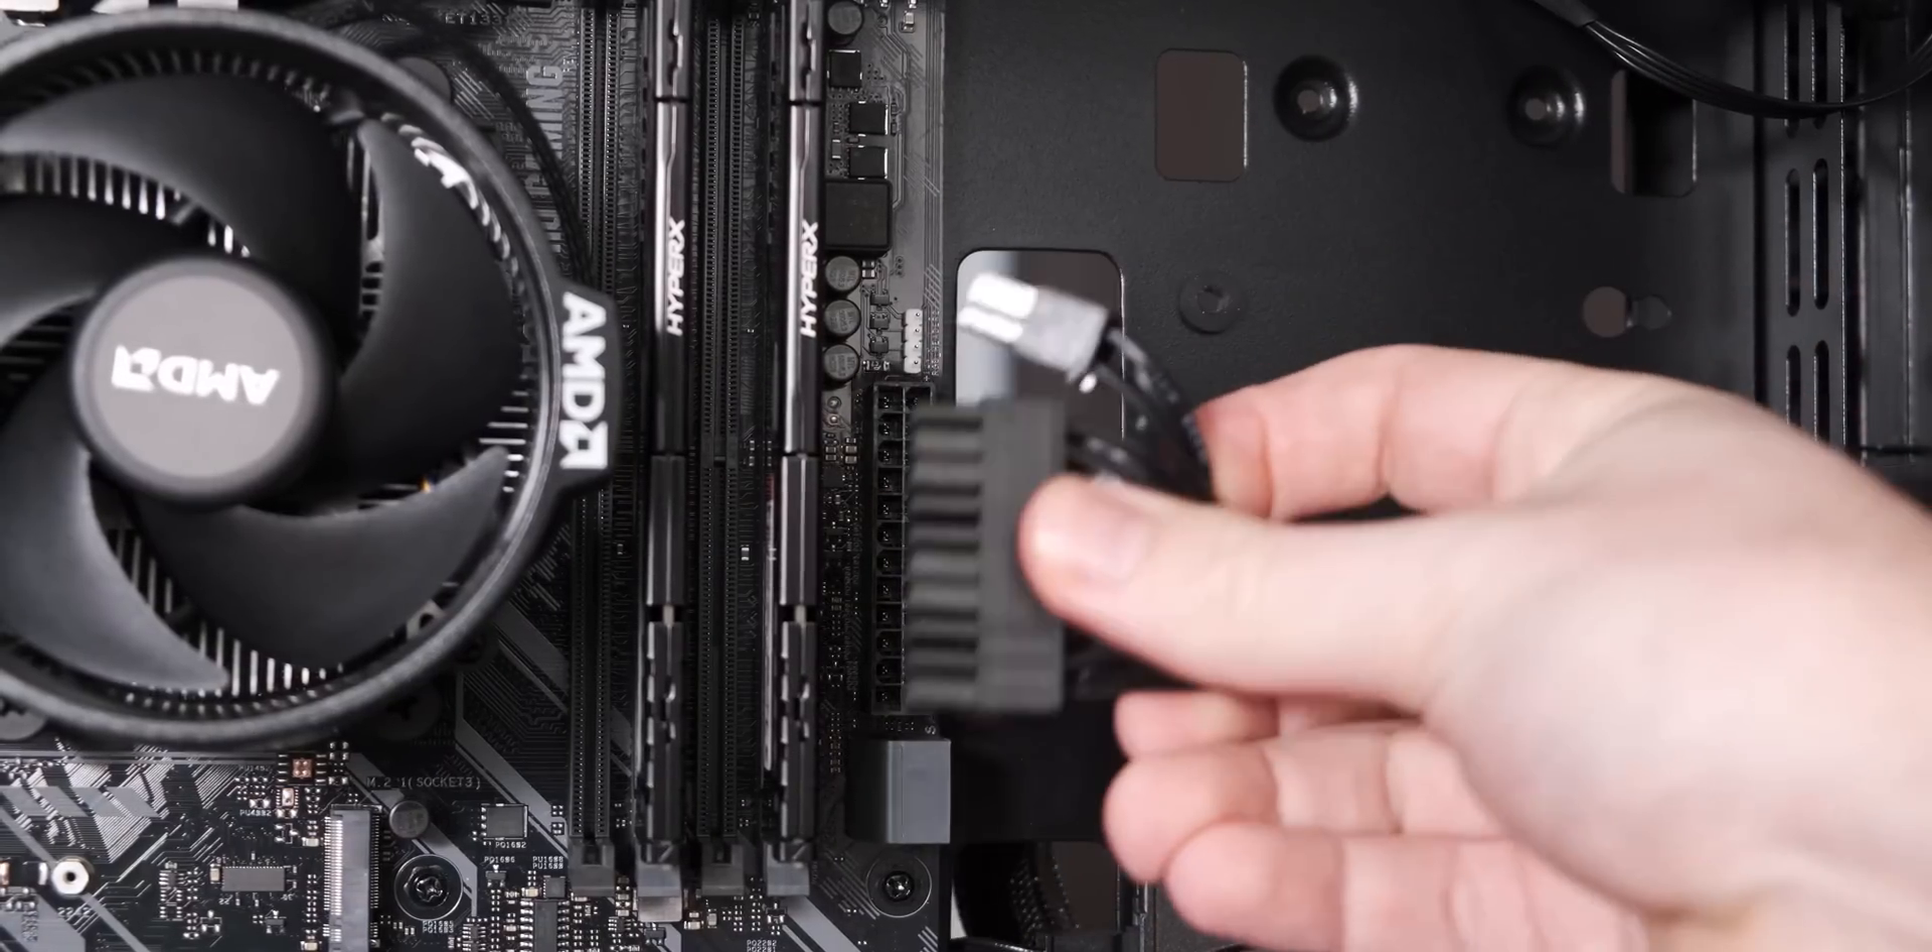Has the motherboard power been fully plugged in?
No.